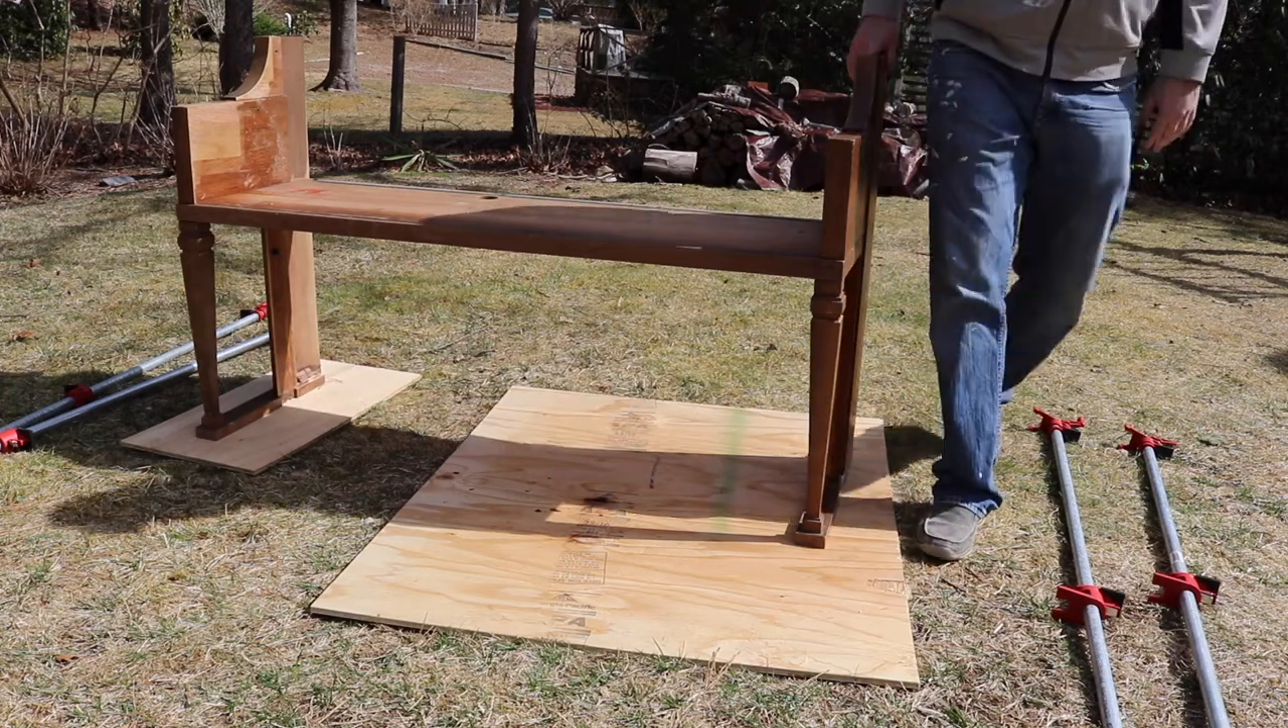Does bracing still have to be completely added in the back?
Yes.